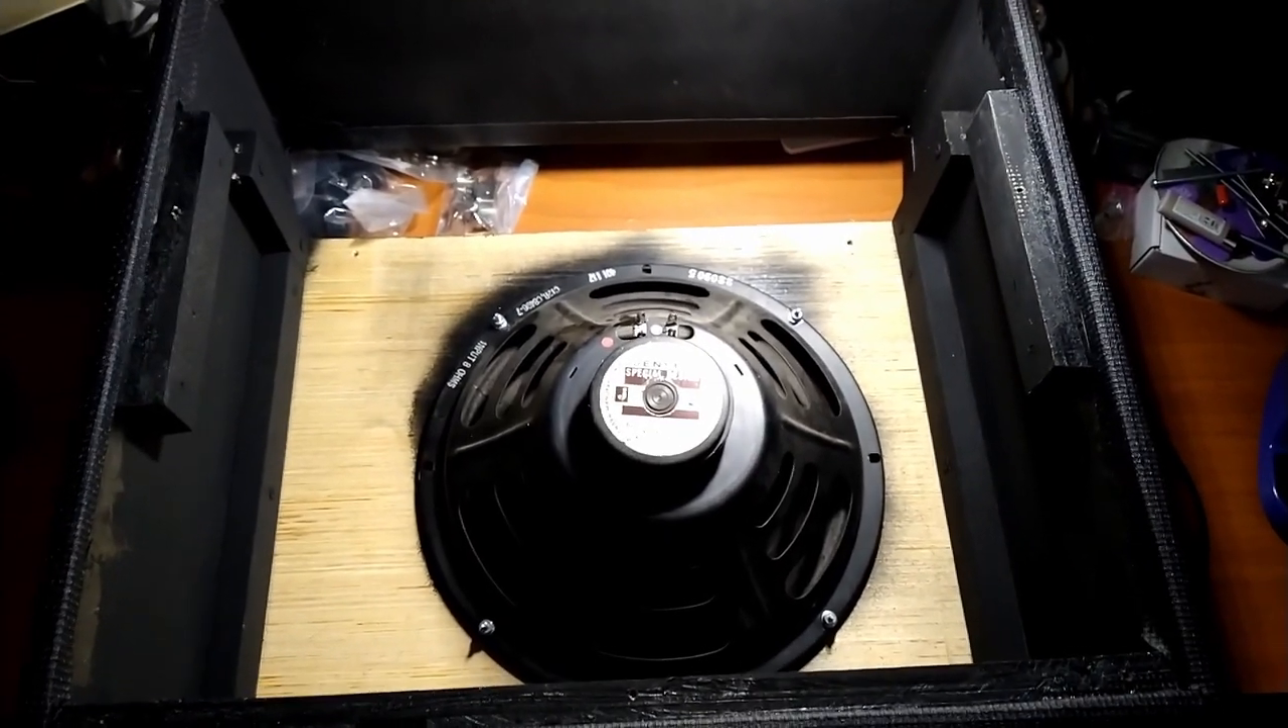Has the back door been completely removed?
Yes.